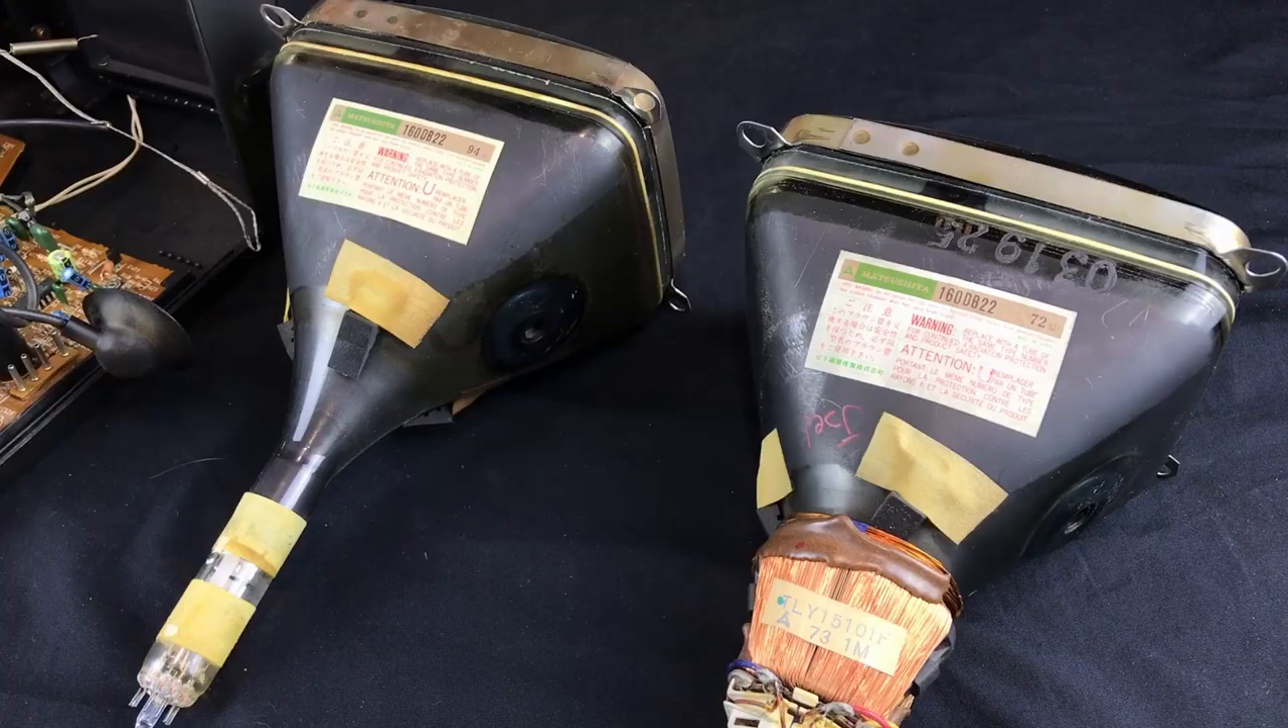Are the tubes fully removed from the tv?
Yes.